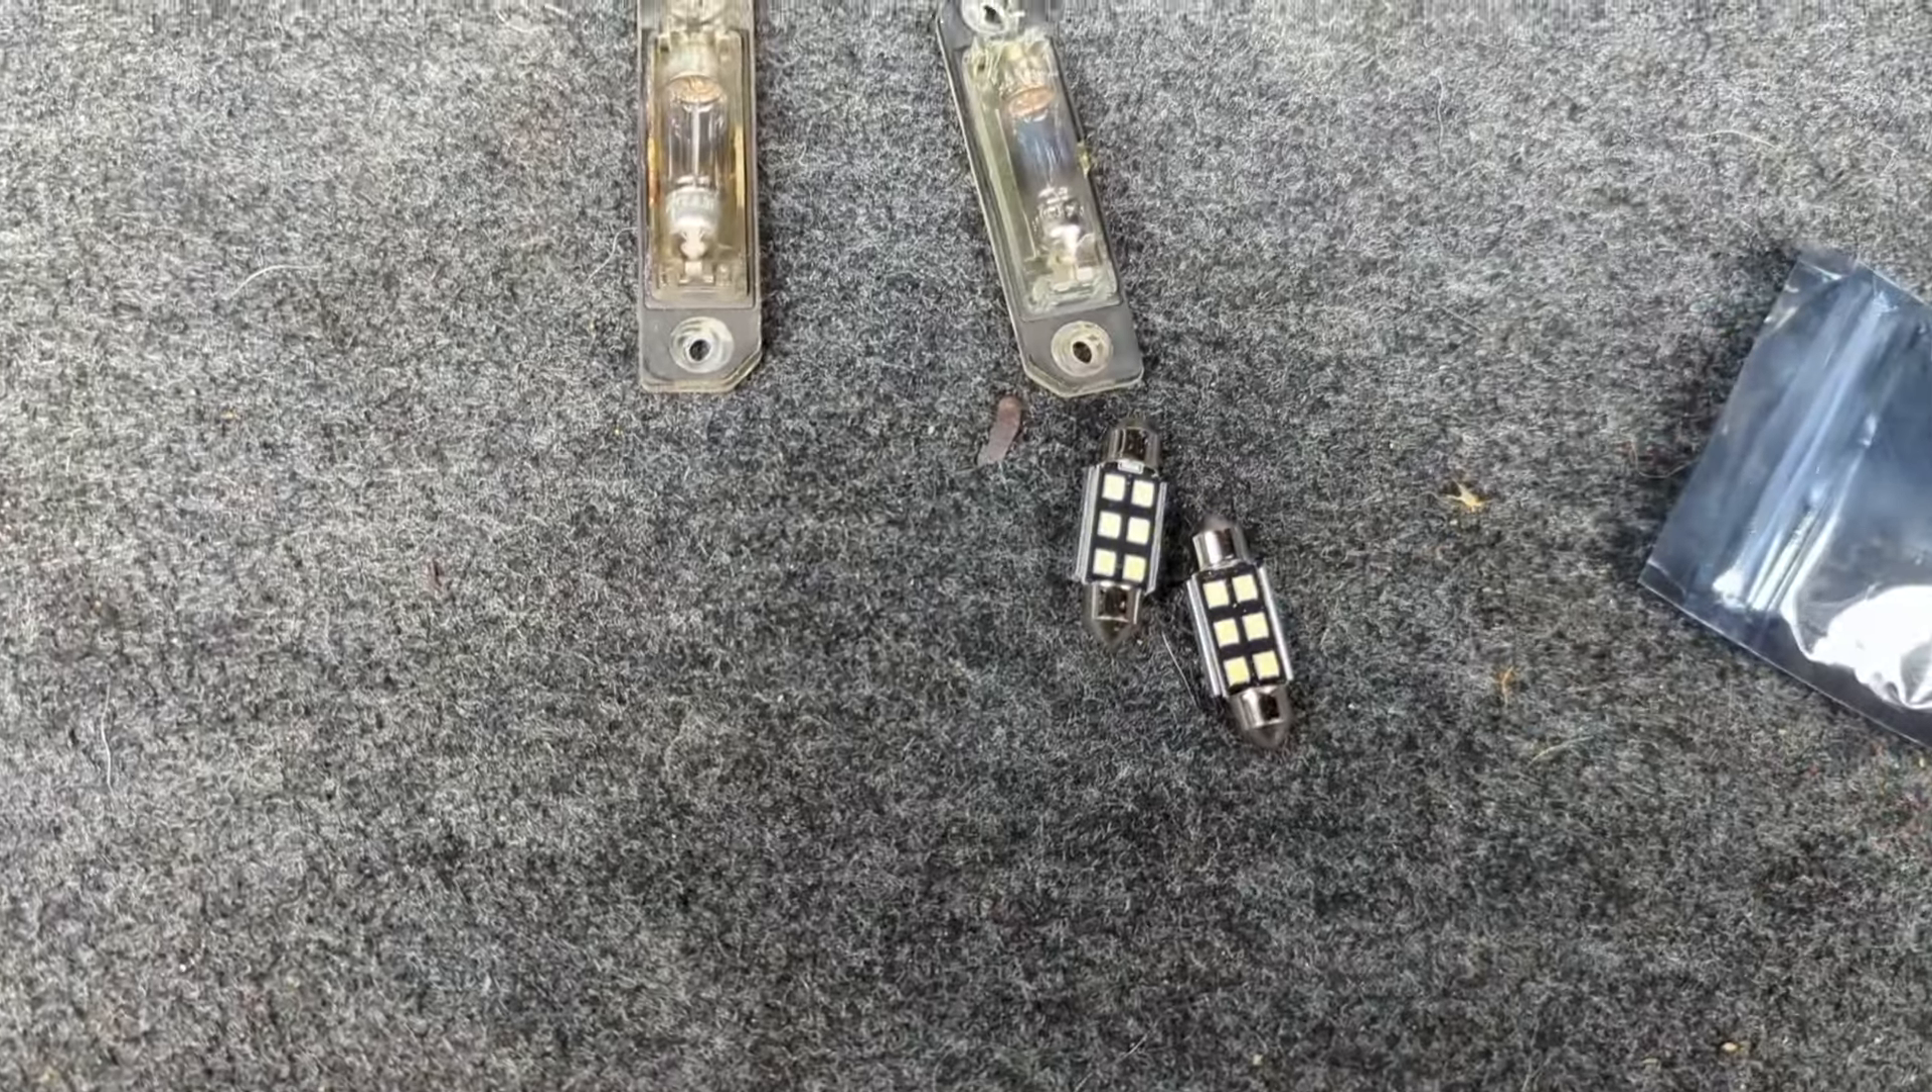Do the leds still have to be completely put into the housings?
Yes.